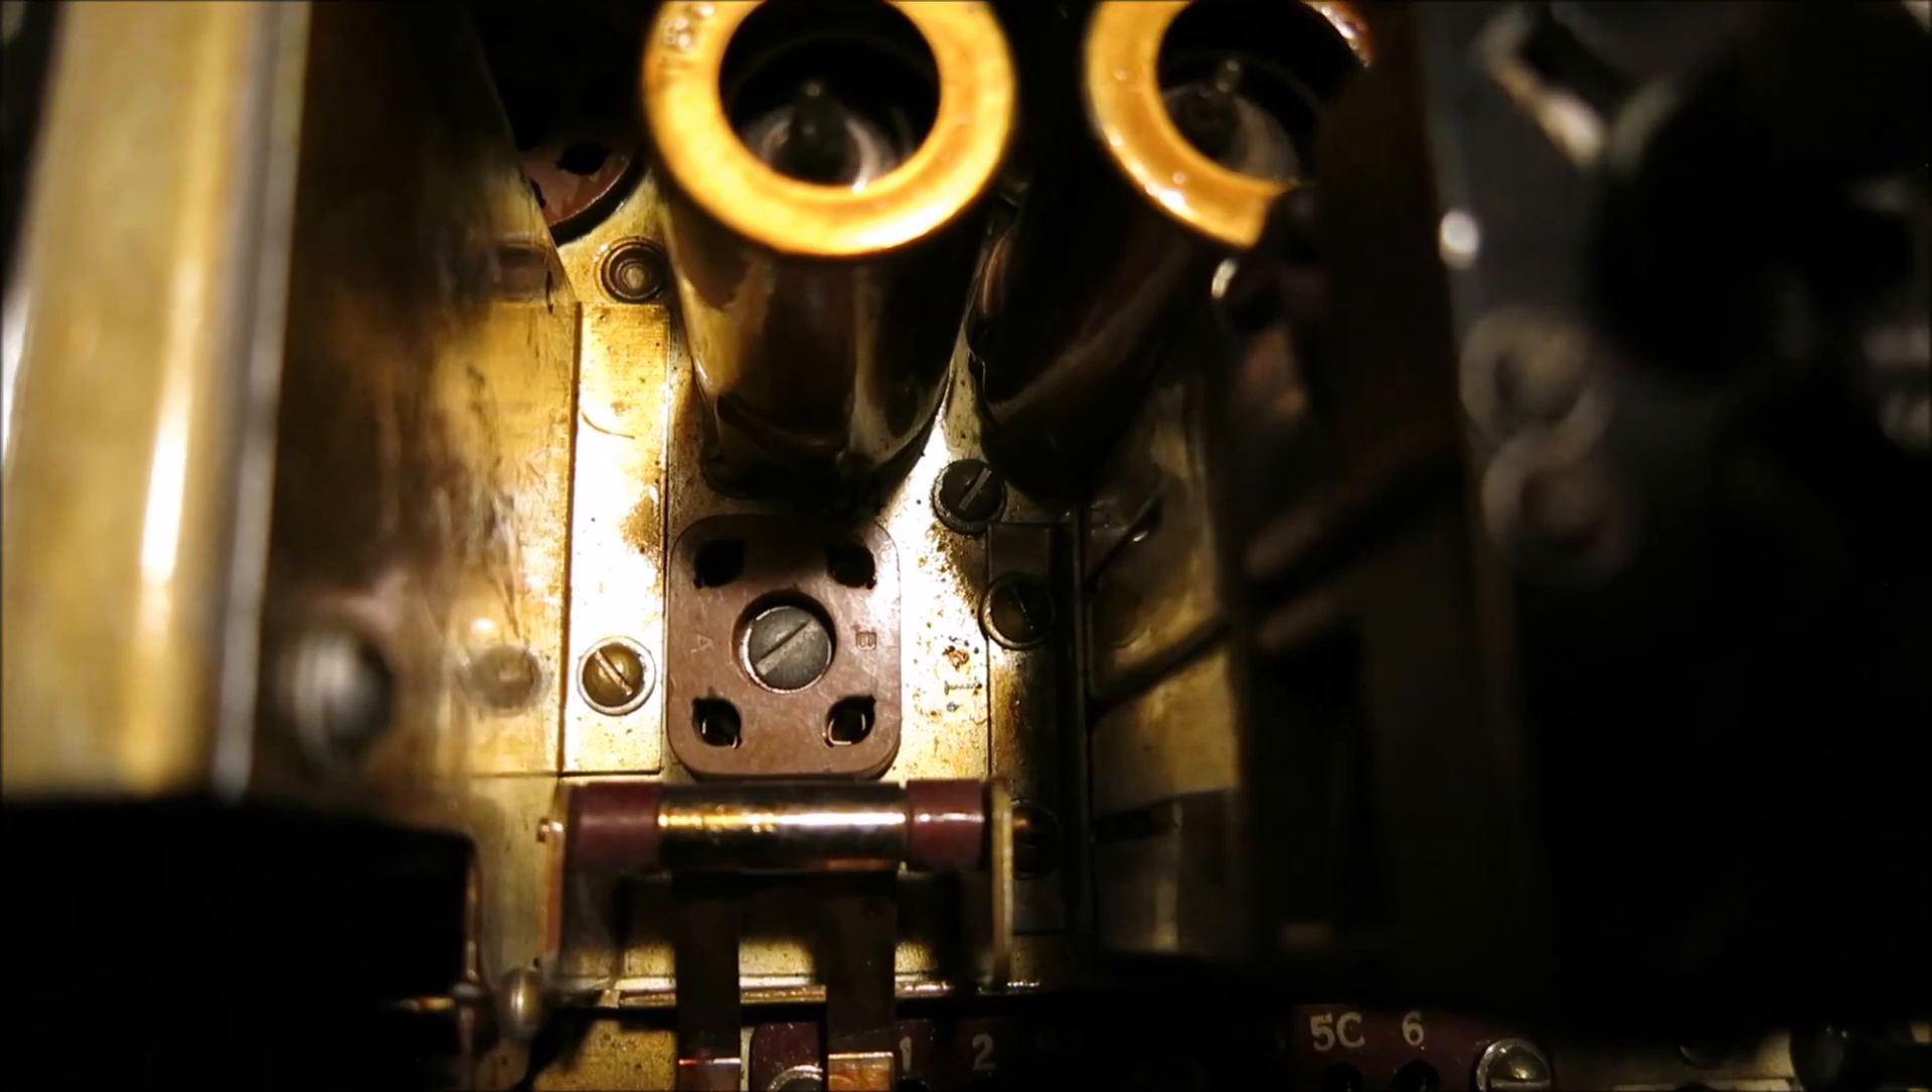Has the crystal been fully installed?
No.